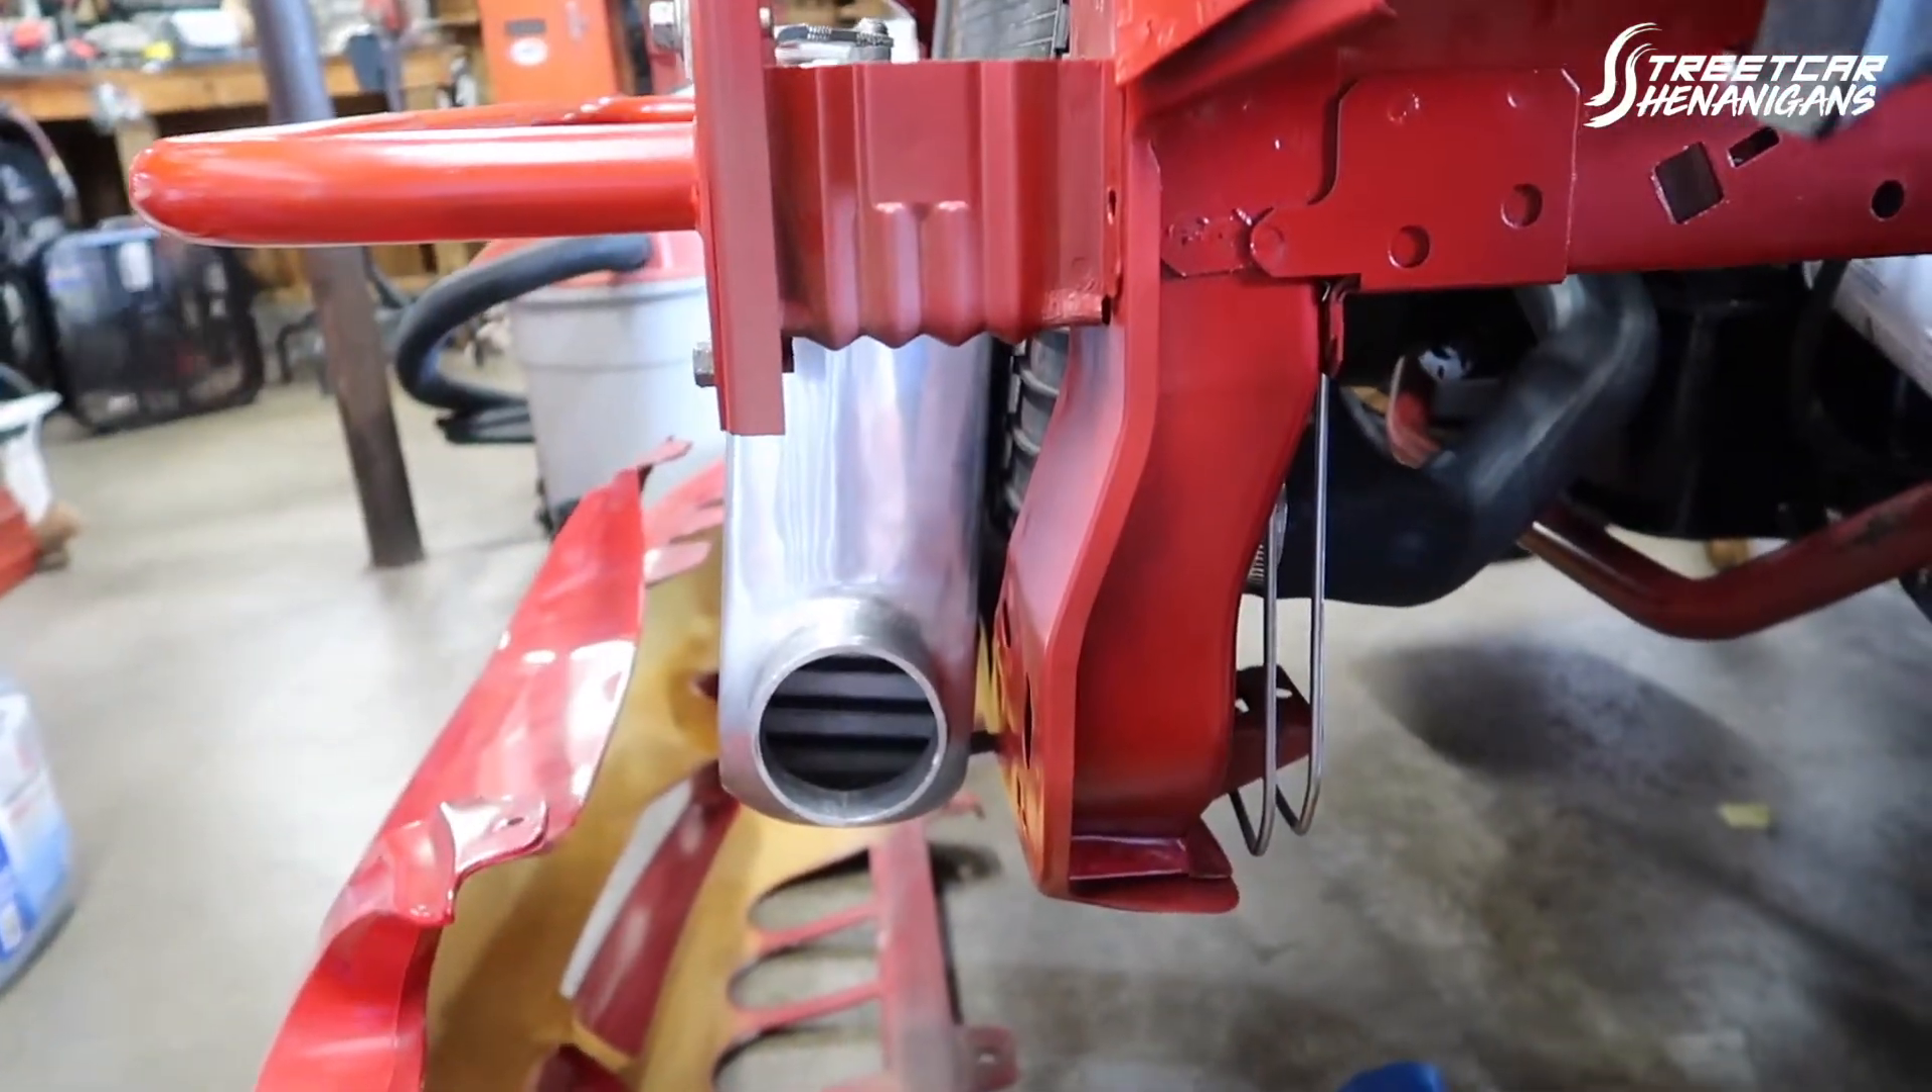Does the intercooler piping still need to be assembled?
Yes.